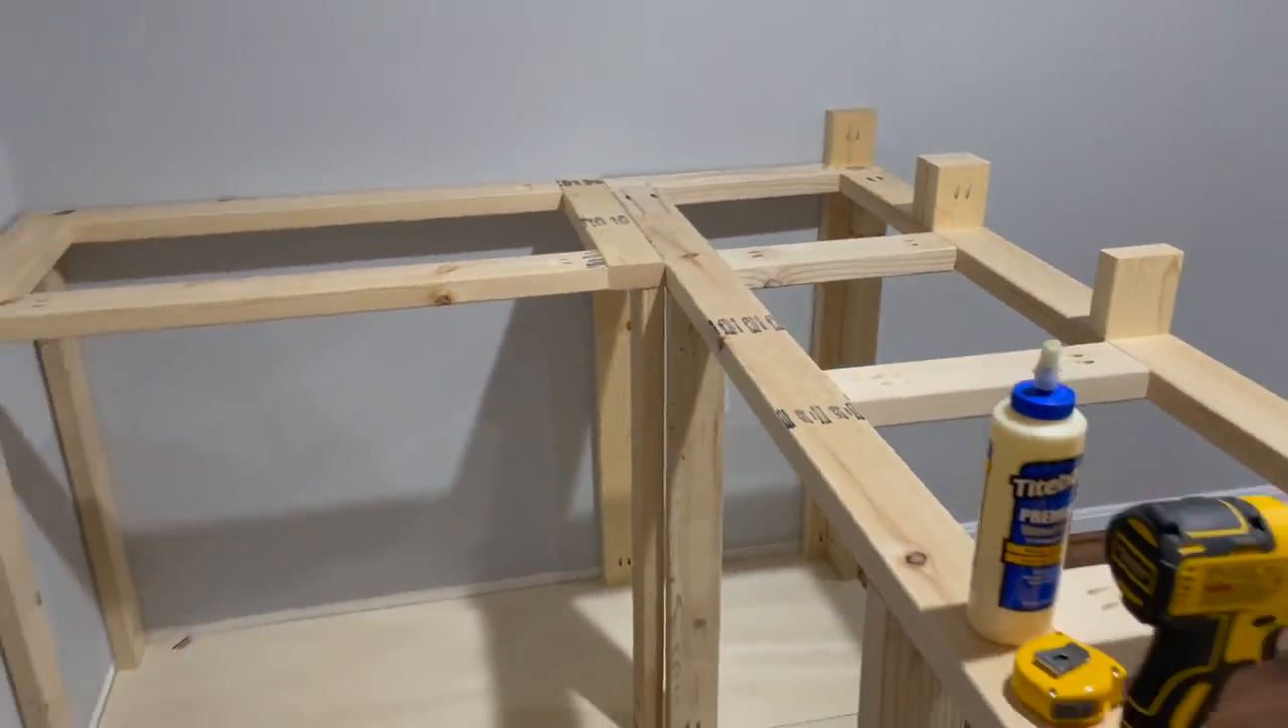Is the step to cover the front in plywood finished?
No.